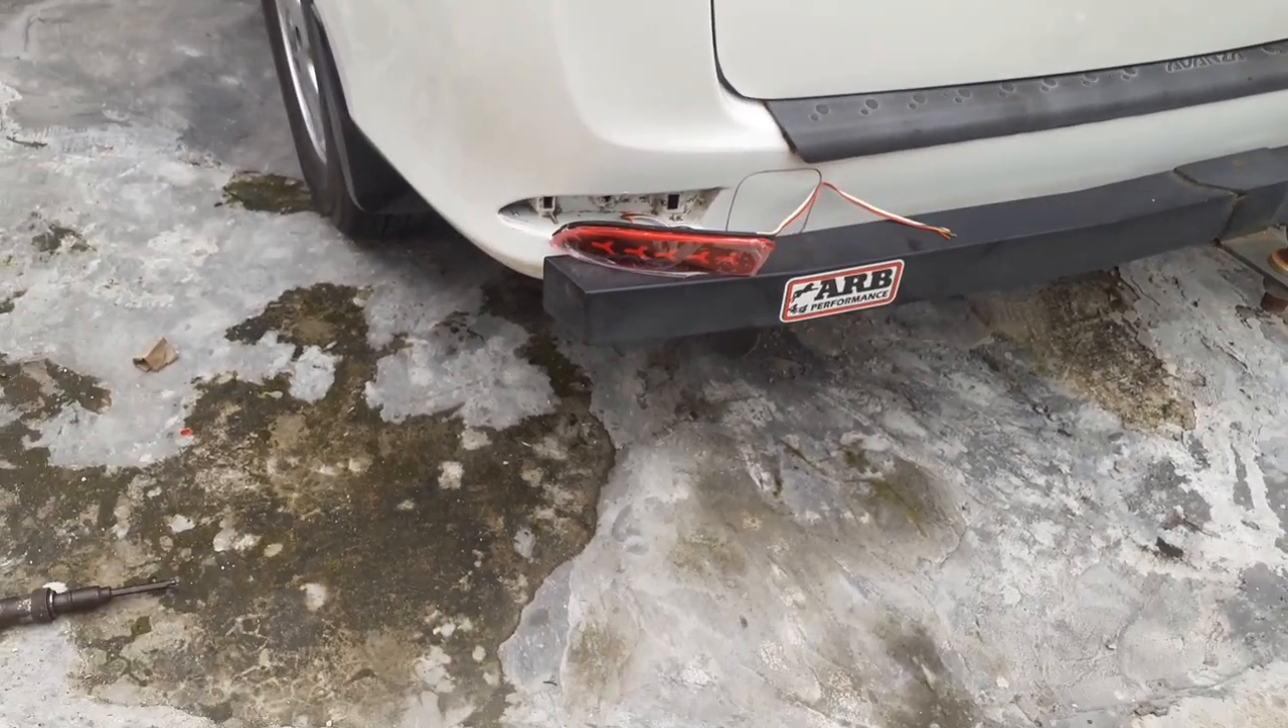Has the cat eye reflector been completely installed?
No.